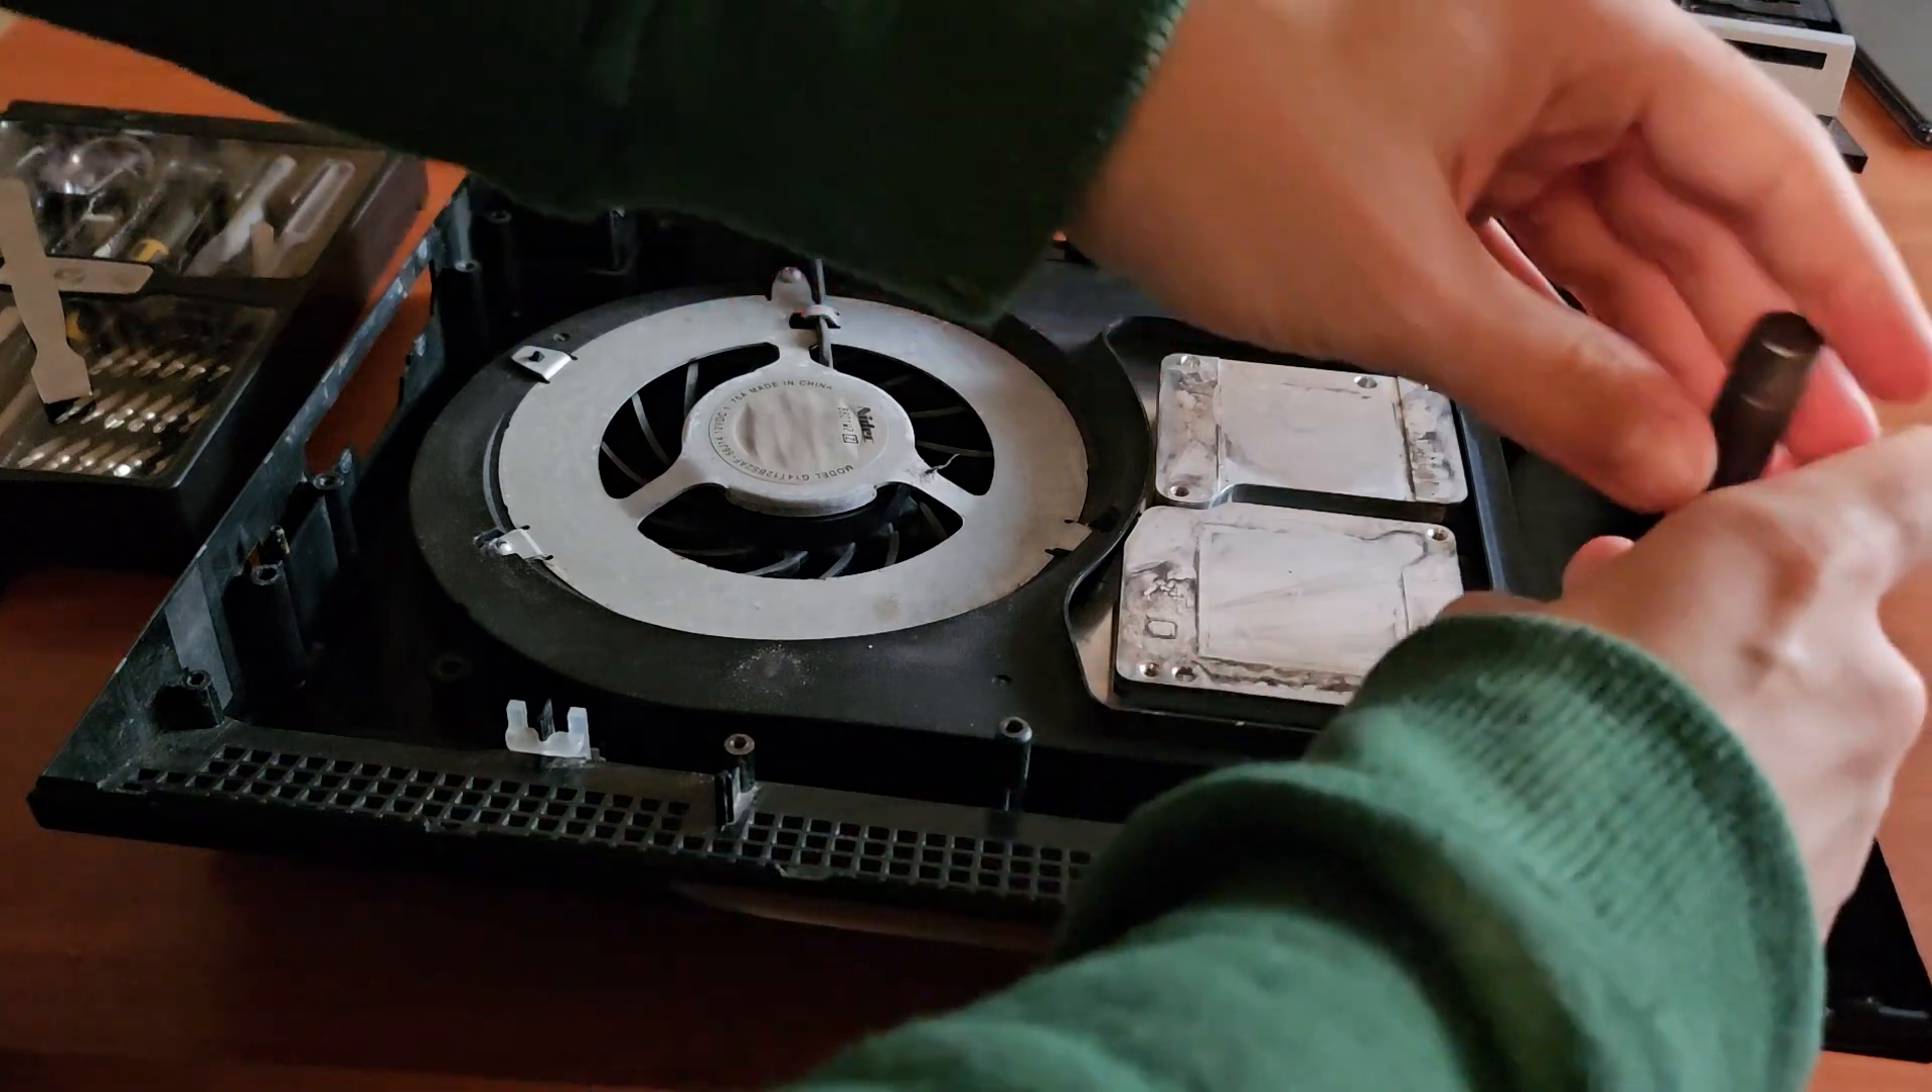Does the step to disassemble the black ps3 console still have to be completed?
Yes.